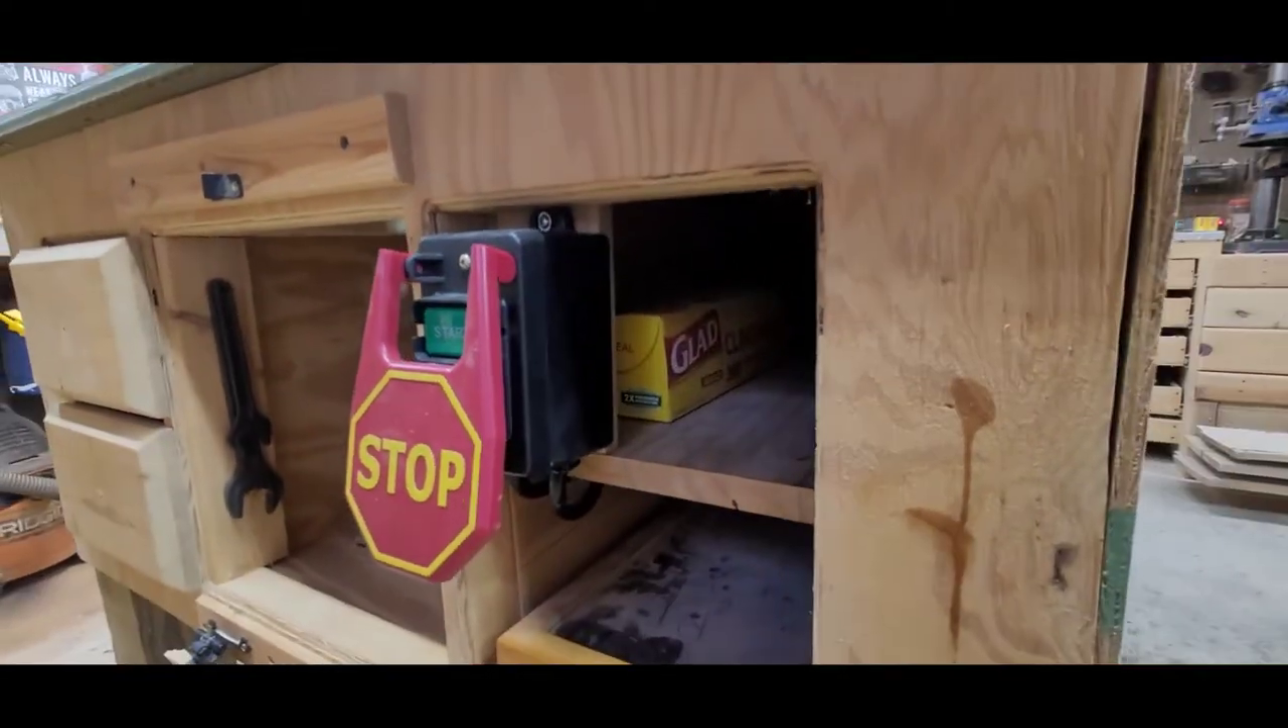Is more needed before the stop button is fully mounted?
No.